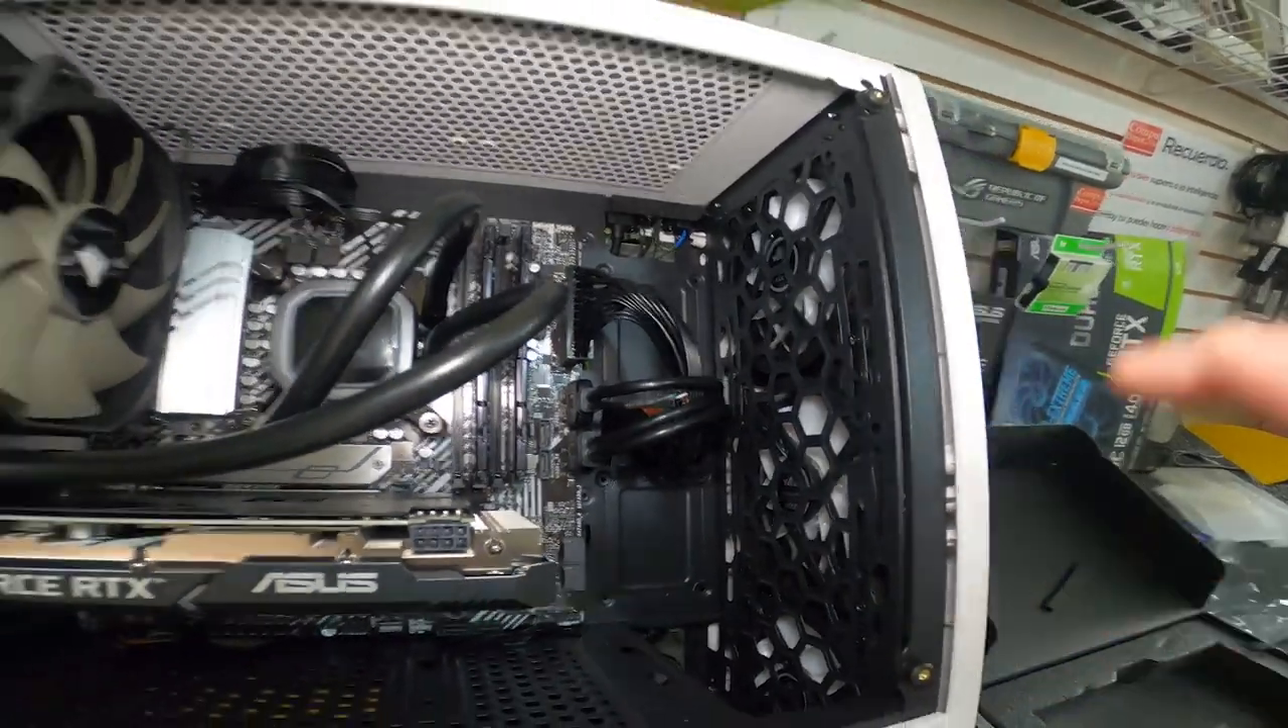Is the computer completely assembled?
No.